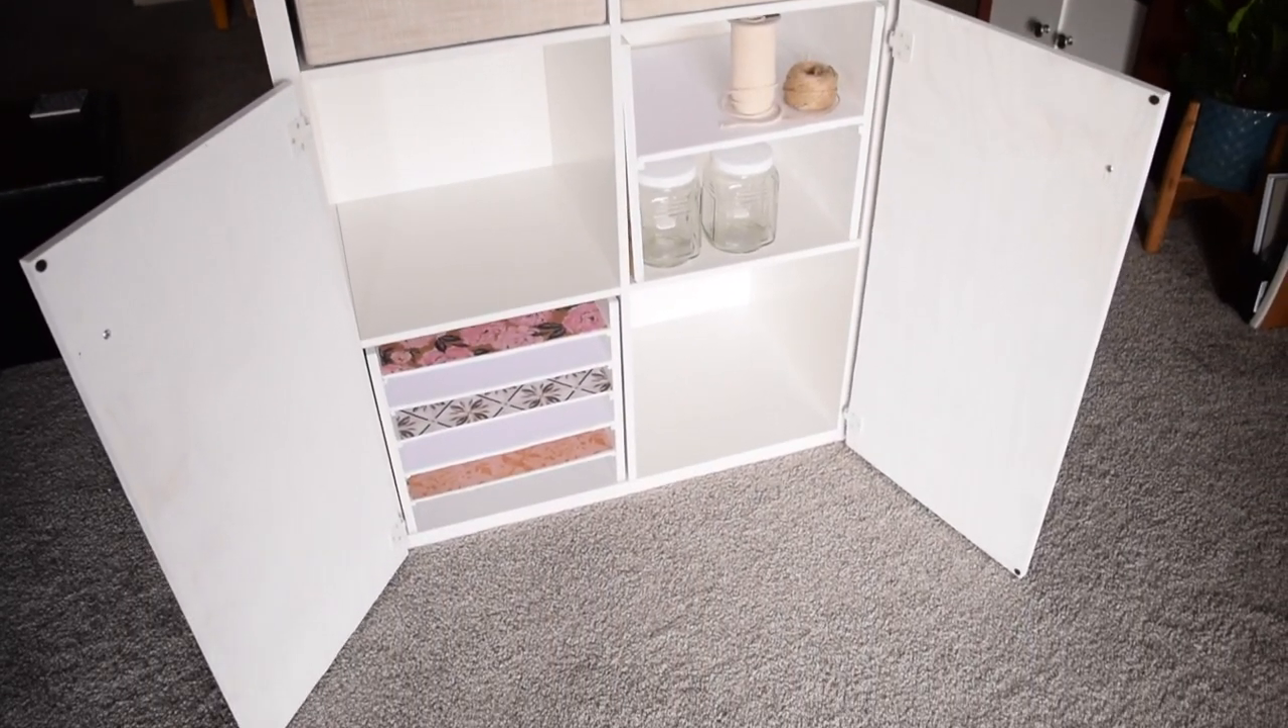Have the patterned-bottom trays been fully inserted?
Yes.